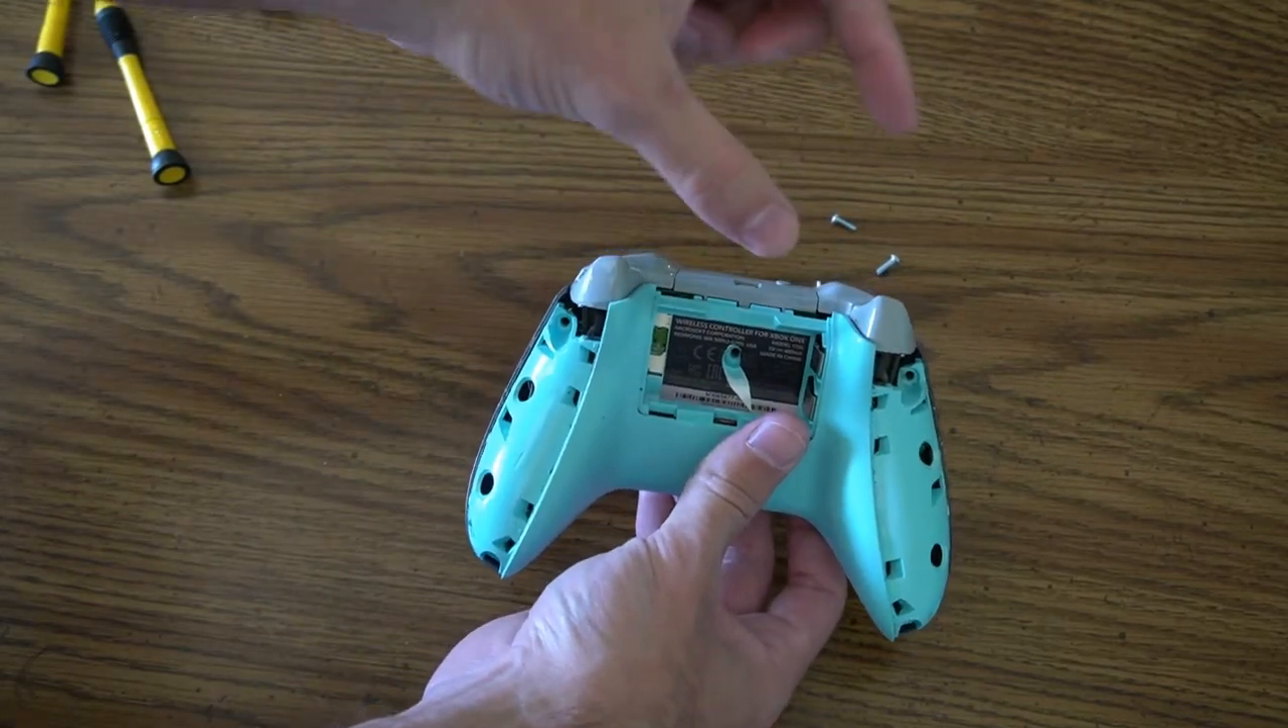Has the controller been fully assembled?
No.